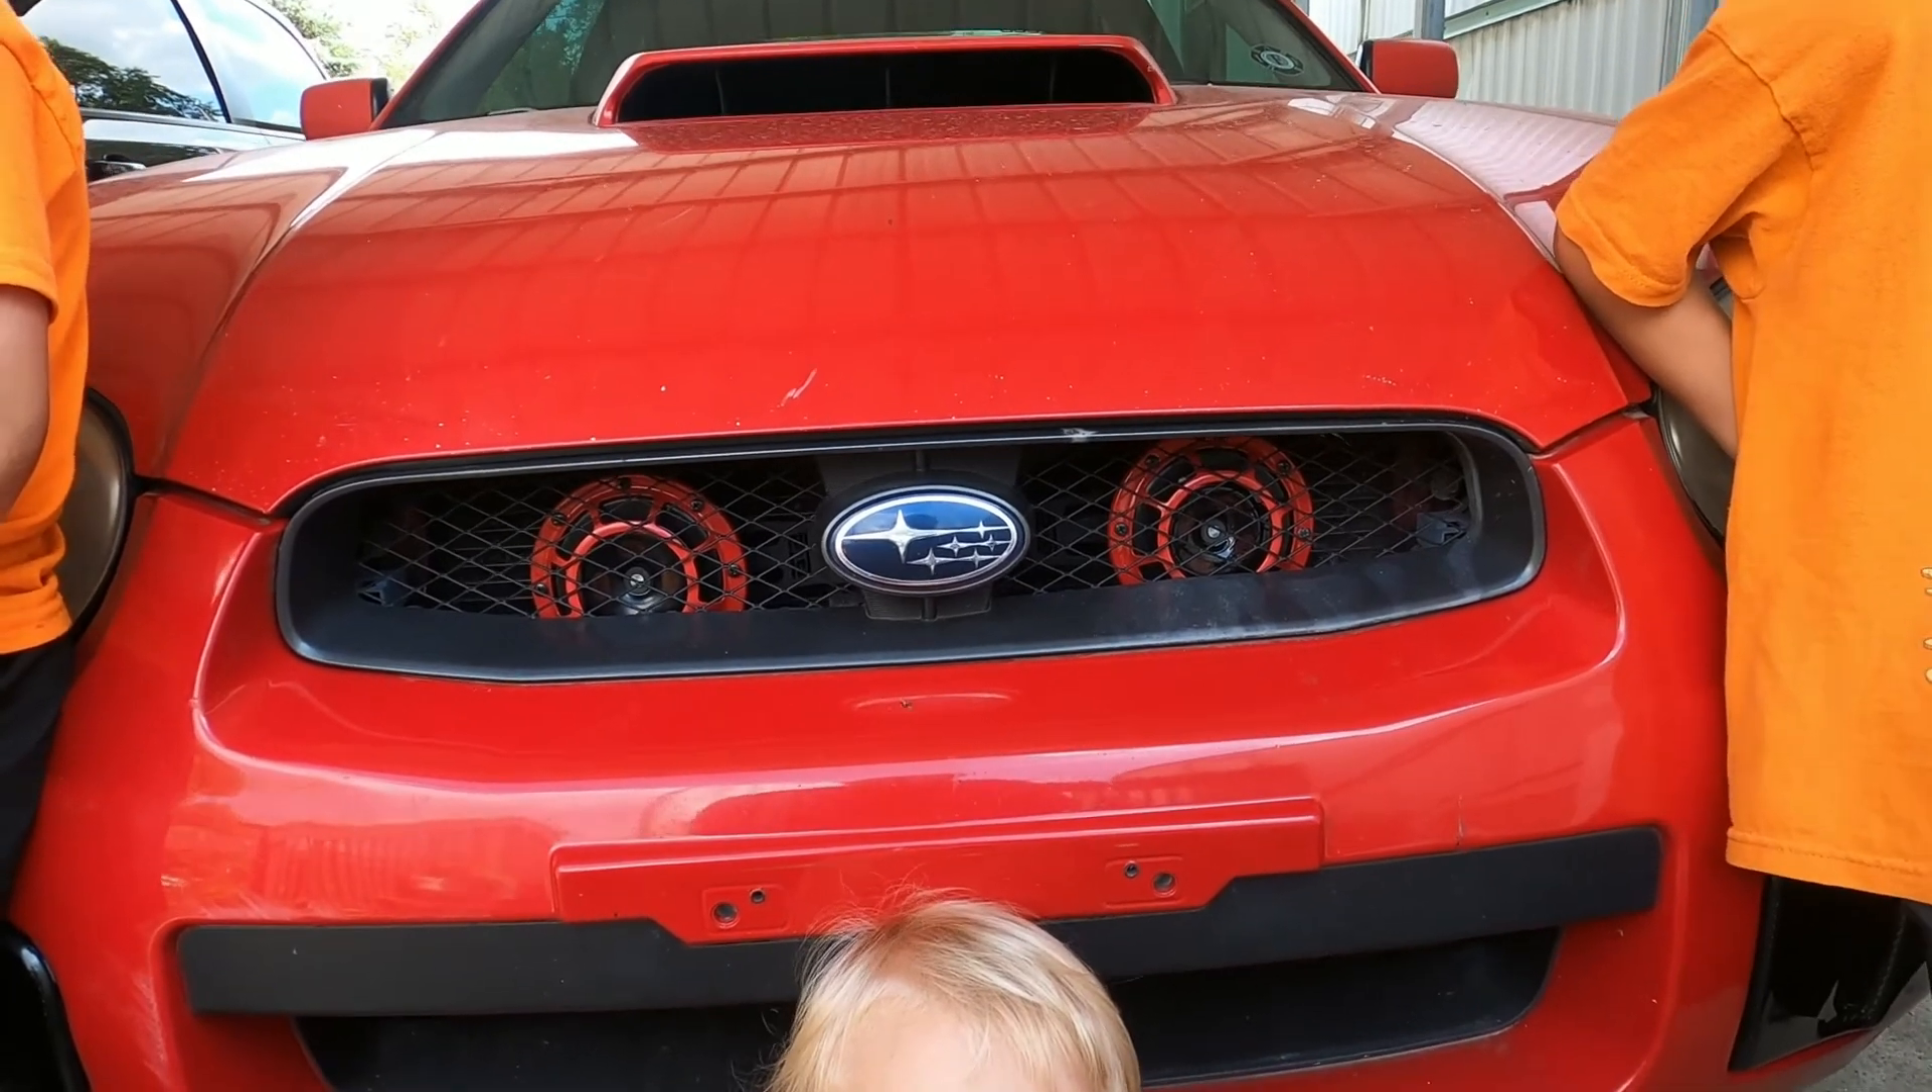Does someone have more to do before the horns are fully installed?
No.